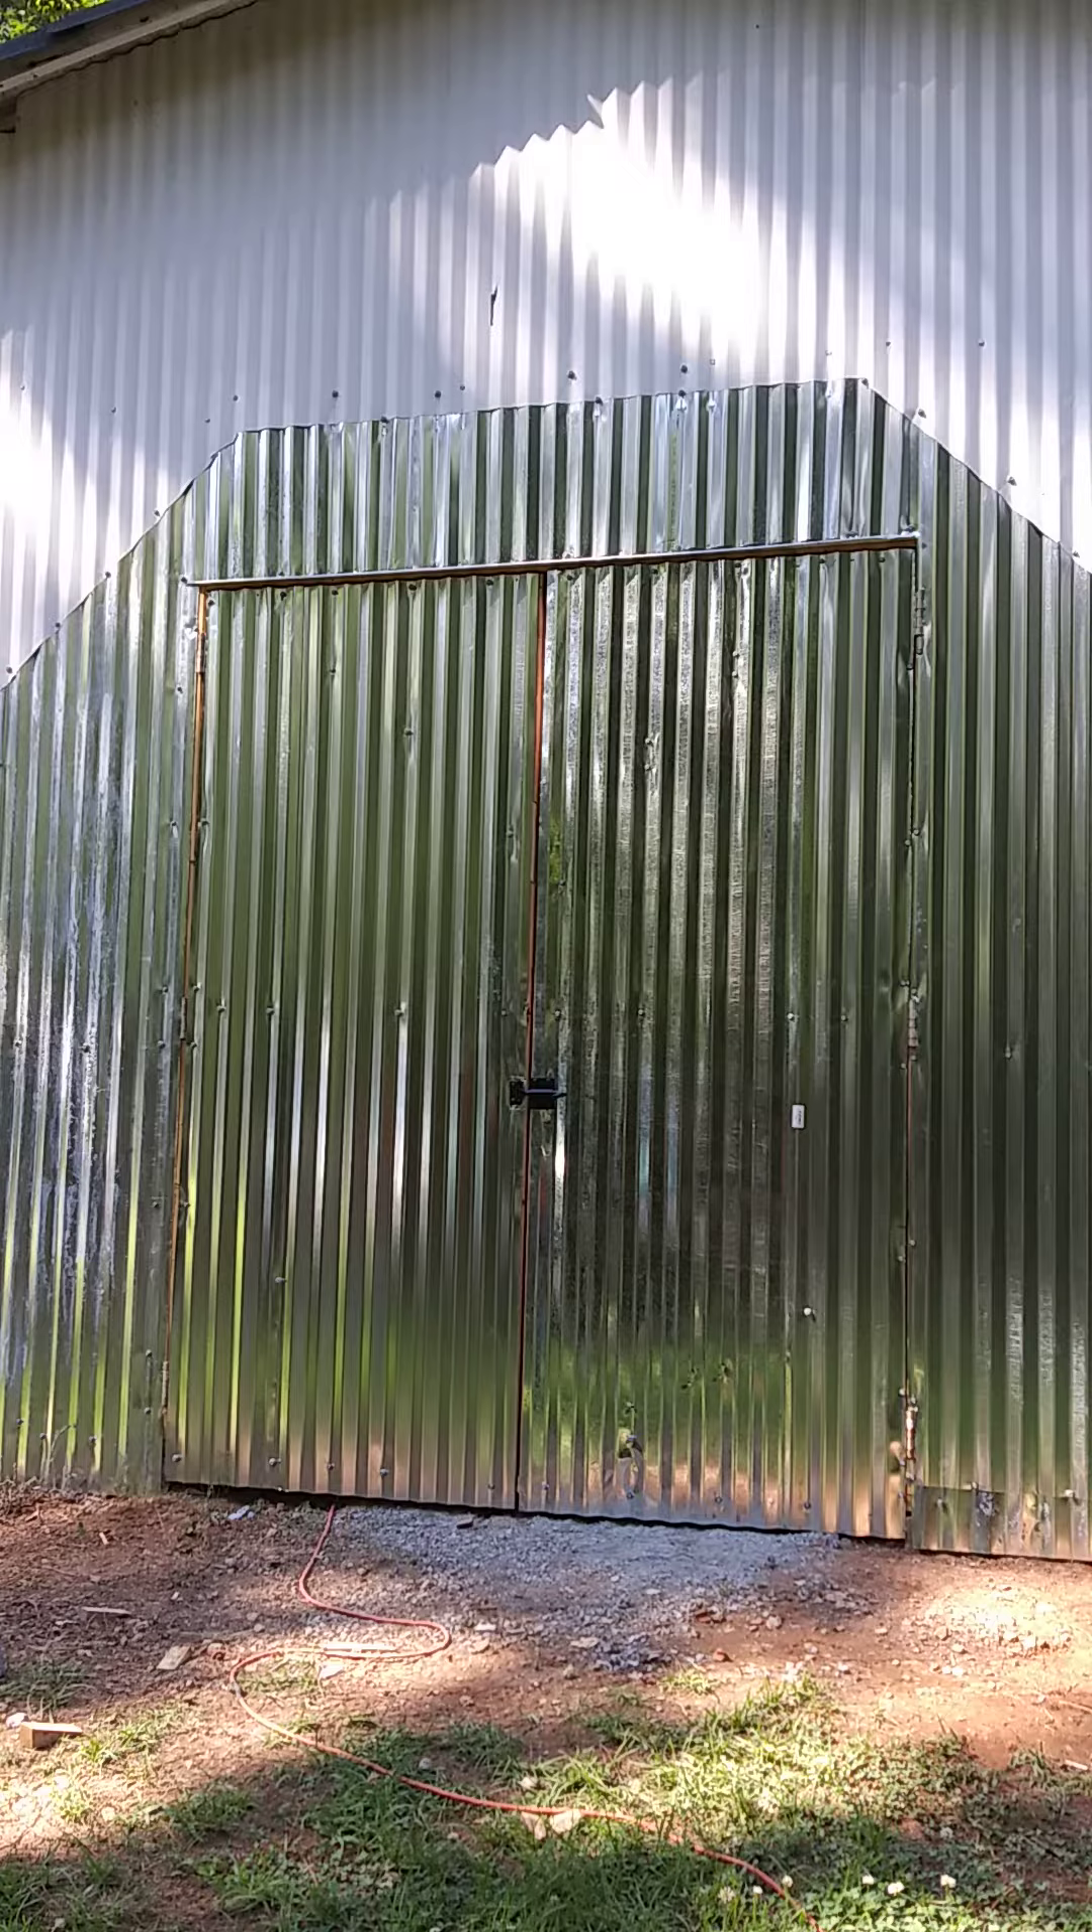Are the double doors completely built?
Yes.